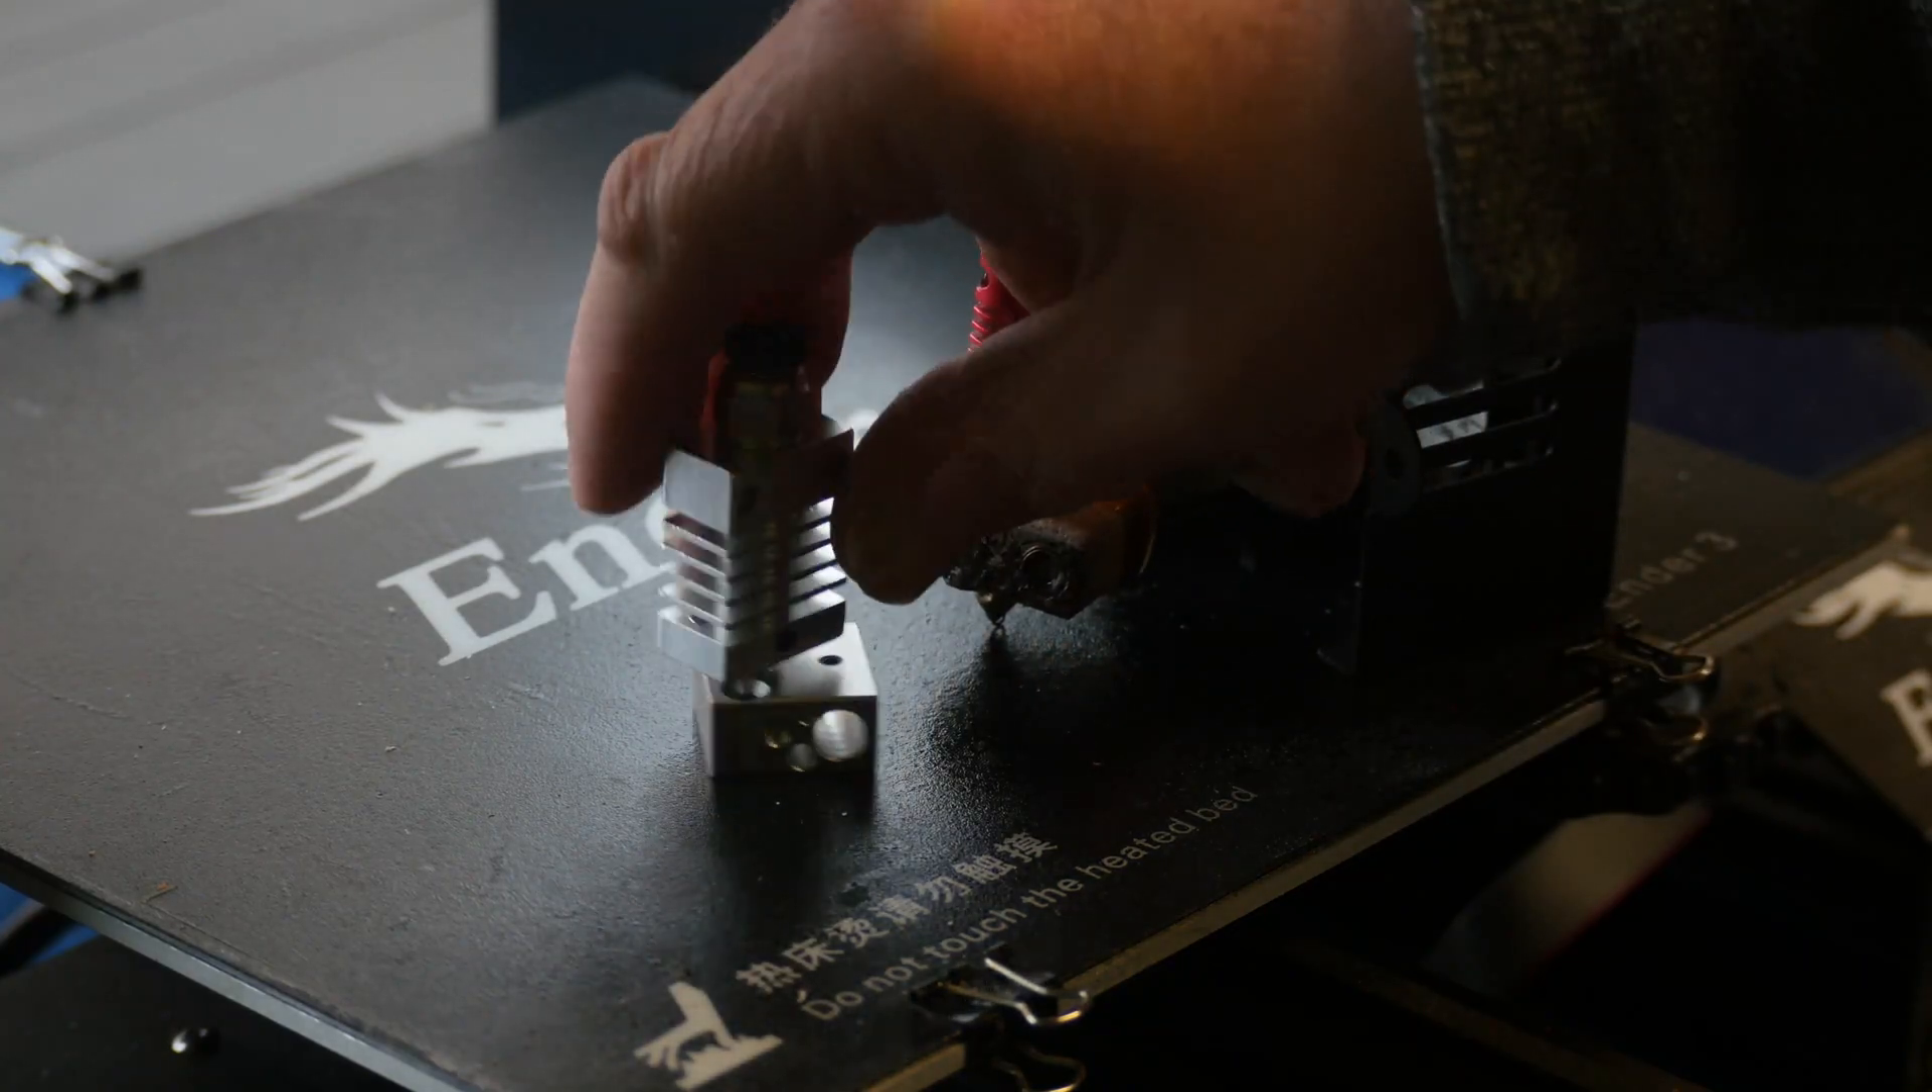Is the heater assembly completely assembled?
No.